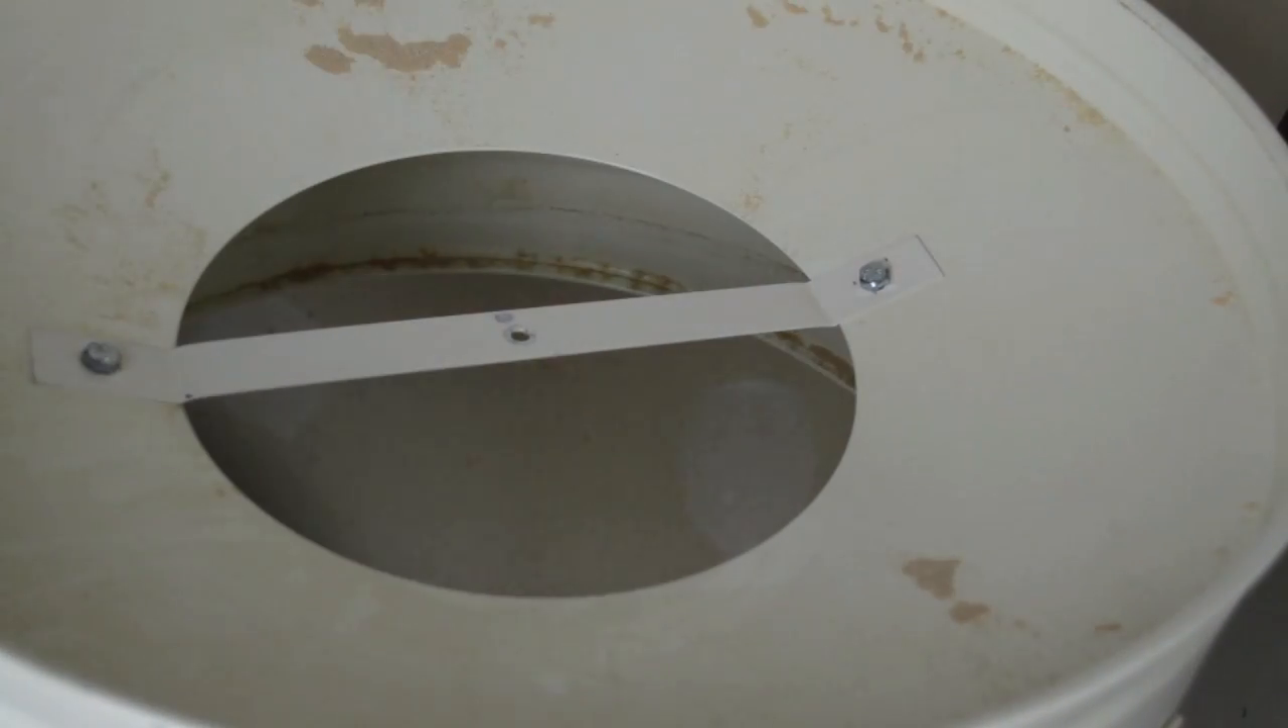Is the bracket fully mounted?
Yes.